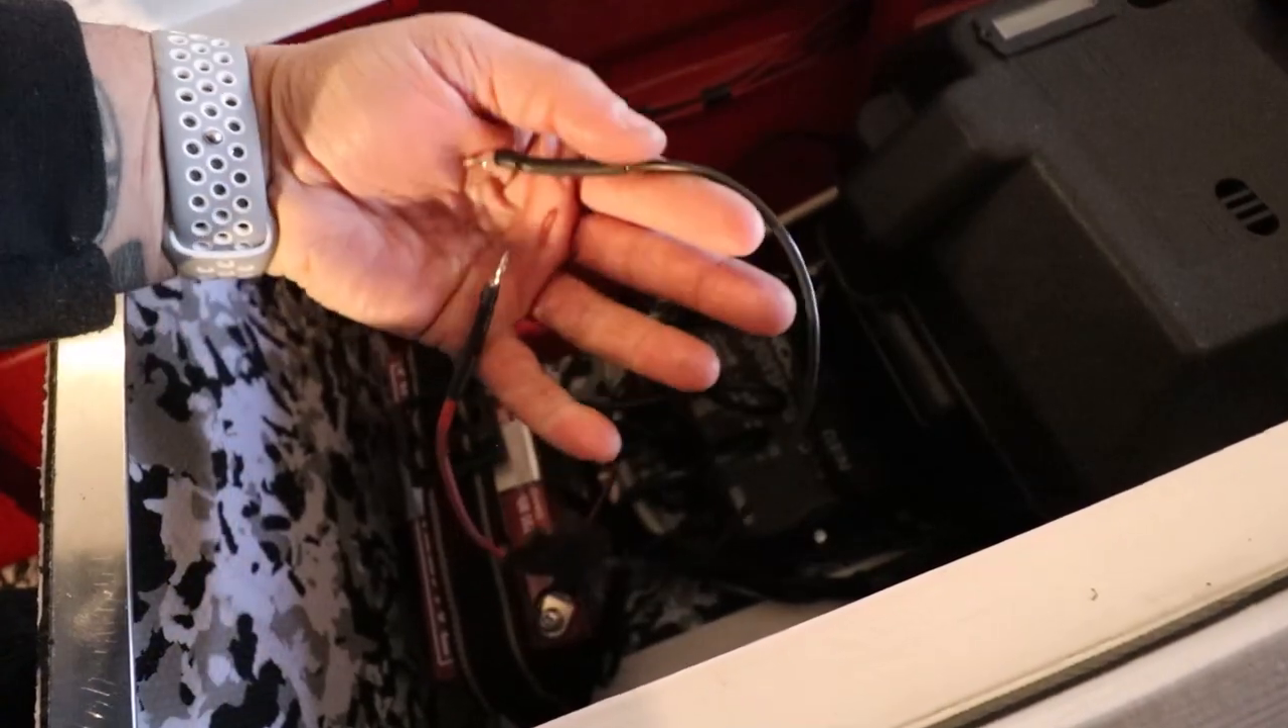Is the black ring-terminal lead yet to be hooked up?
Yes.